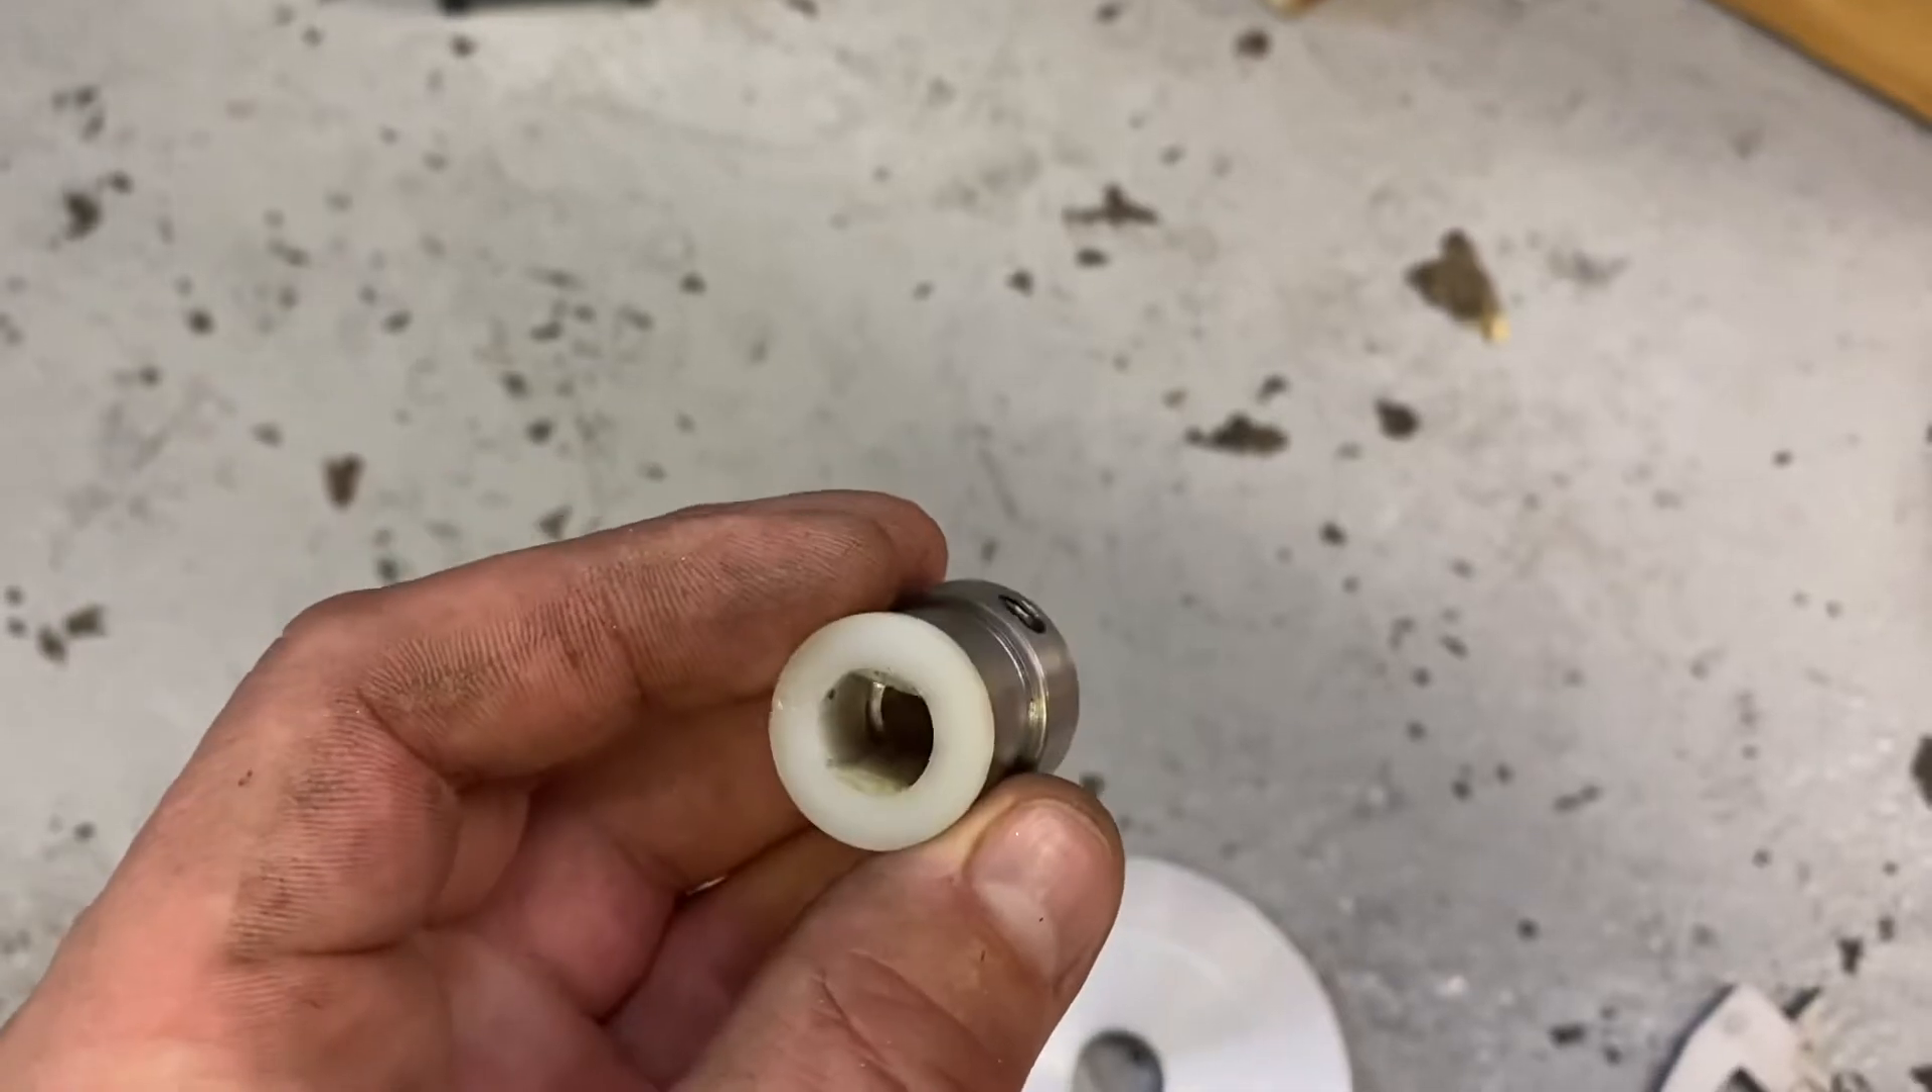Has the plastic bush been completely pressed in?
Yes.